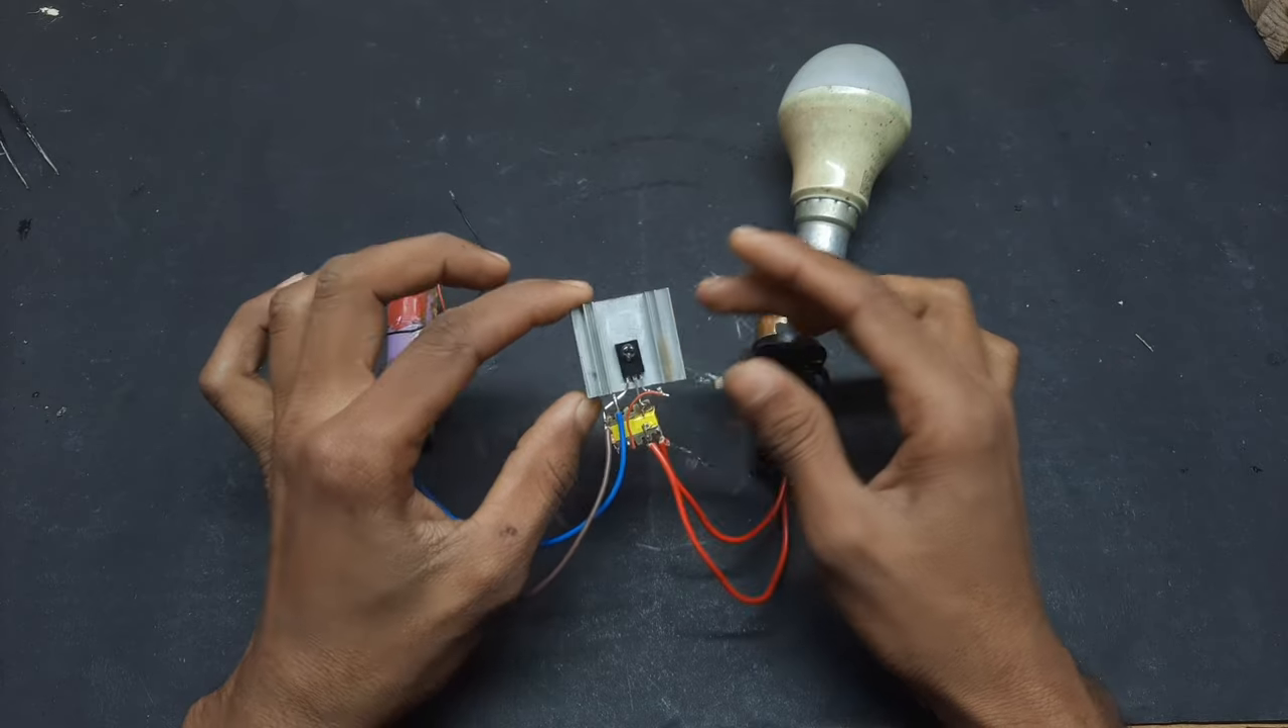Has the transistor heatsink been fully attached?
Yes.